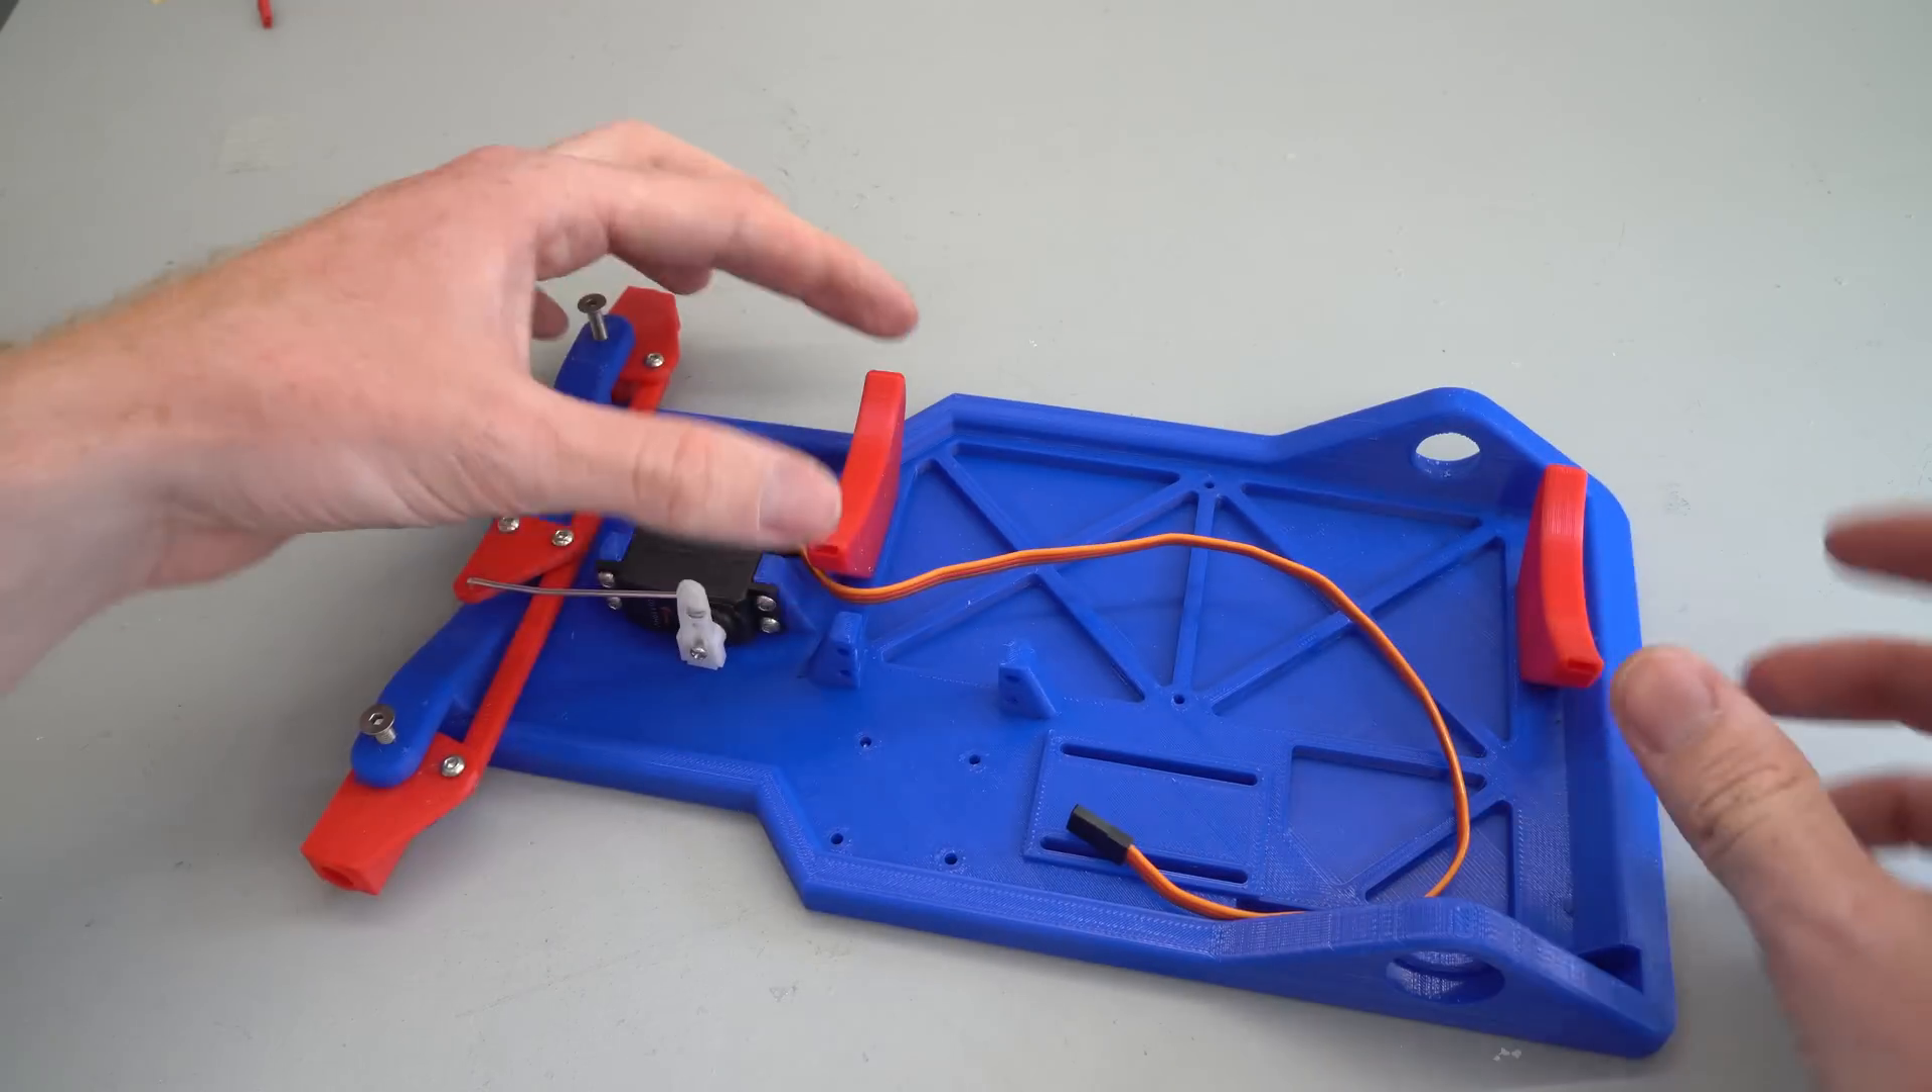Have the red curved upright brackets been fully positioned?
Yes.